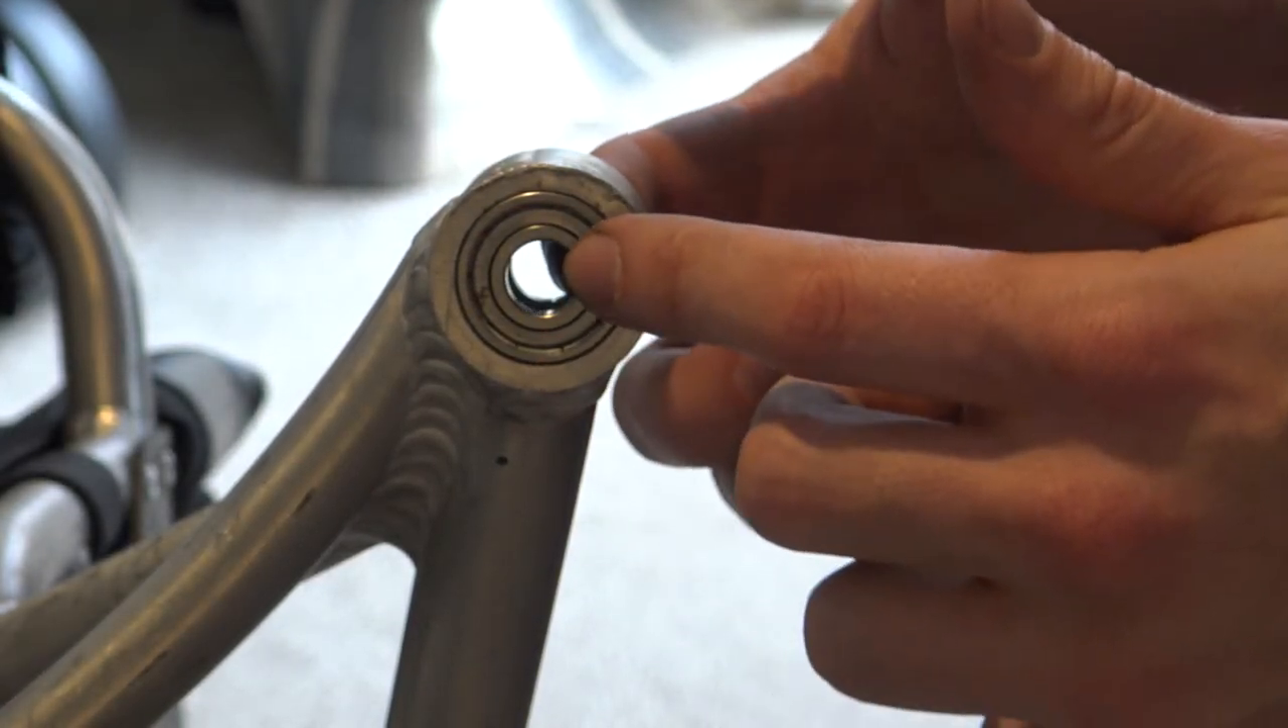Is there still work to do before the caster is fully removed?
No.